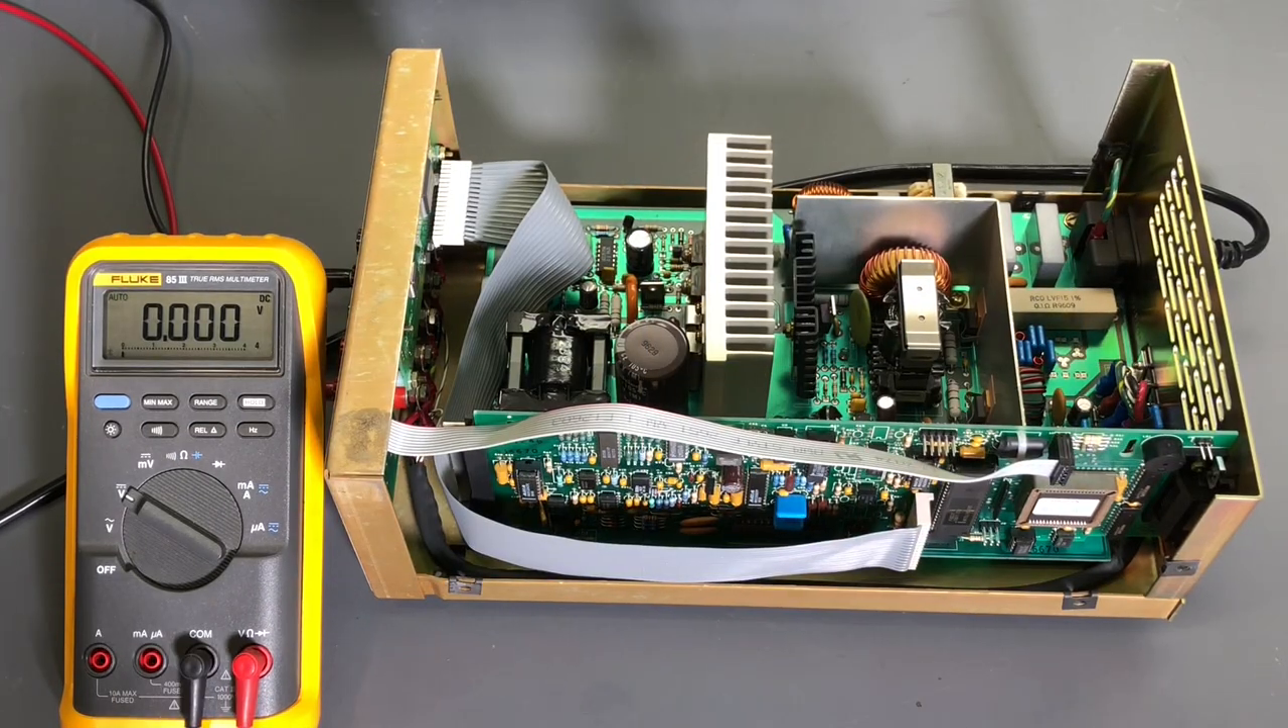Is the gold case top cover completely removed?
Yes.